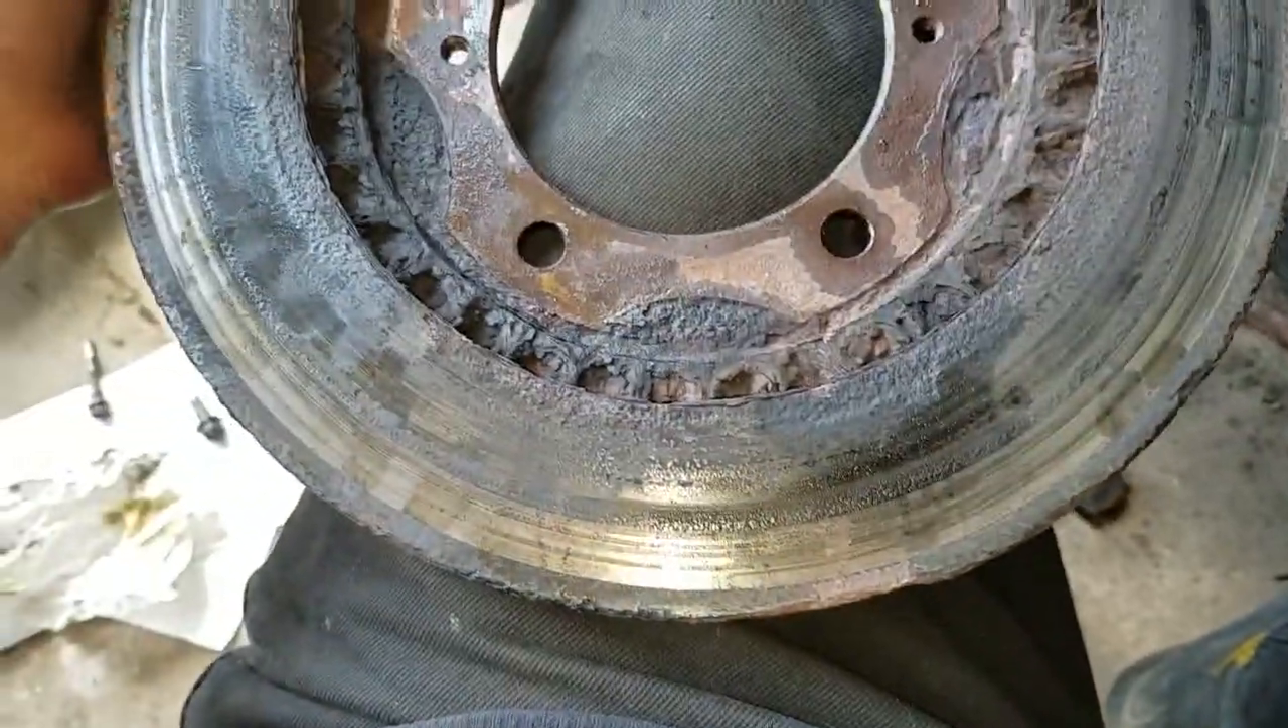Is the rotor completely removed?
Yes.